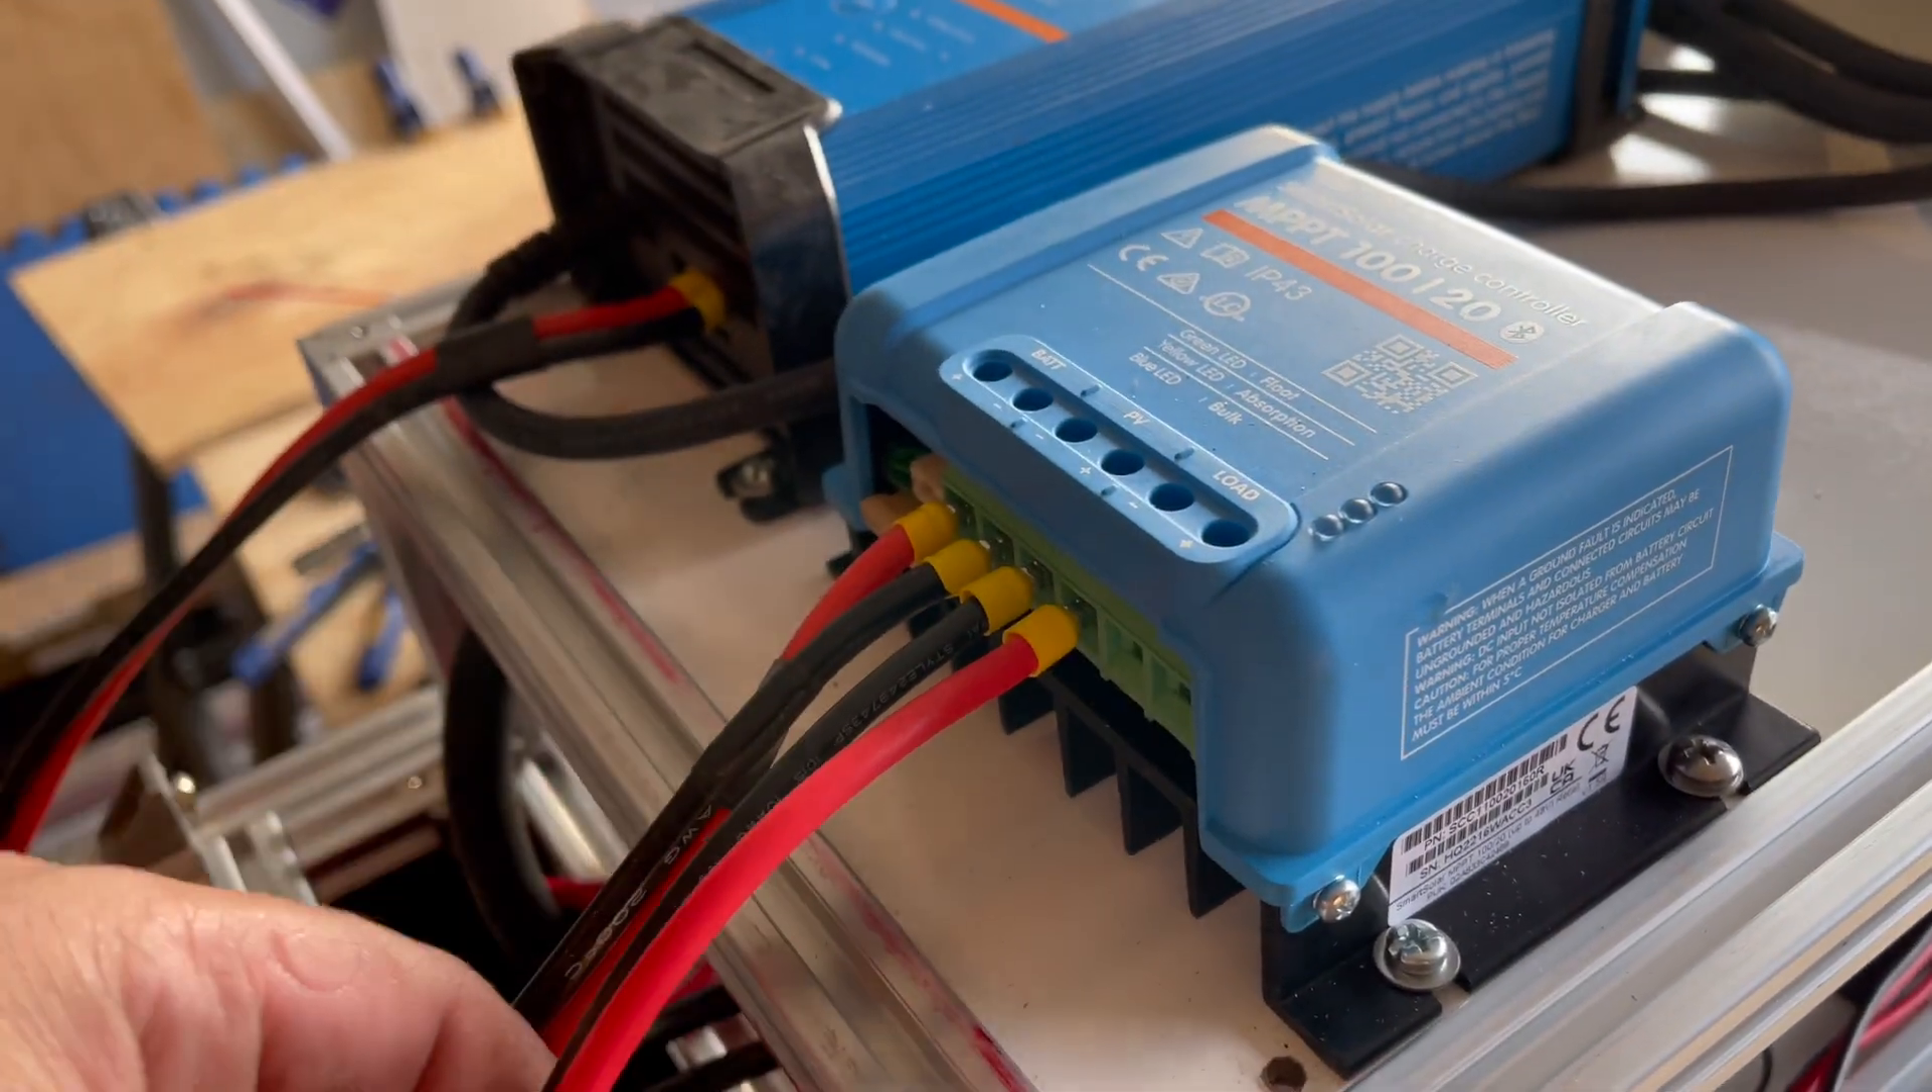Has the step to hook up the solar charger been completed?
Yes.